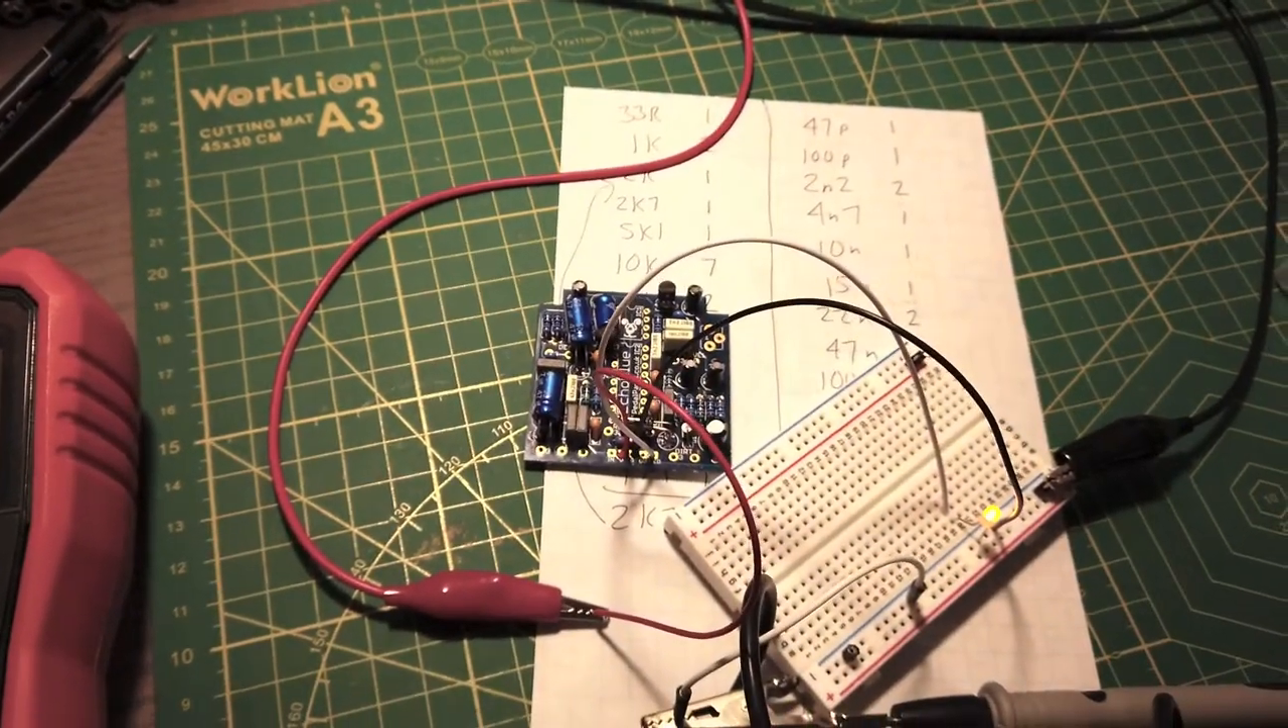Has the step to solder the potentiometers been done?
No.